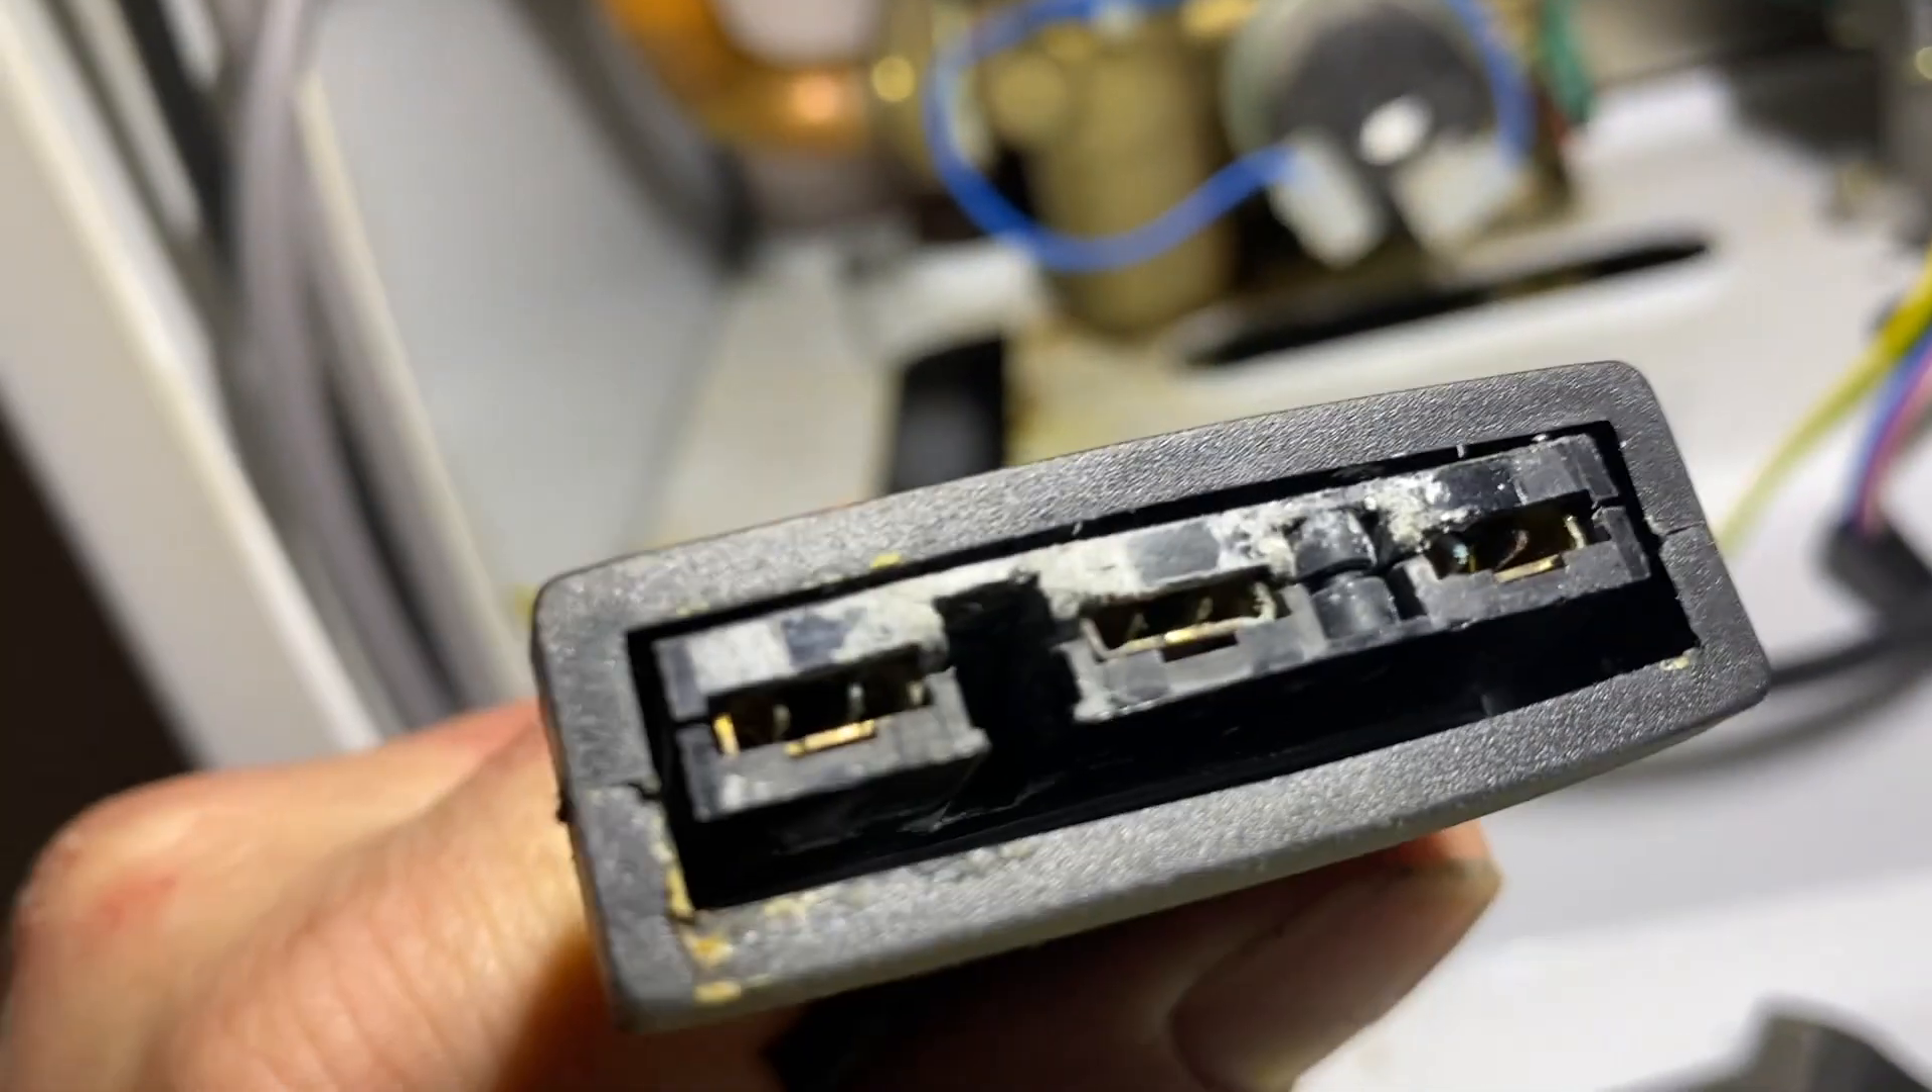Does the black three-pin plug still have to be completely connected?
Yes.